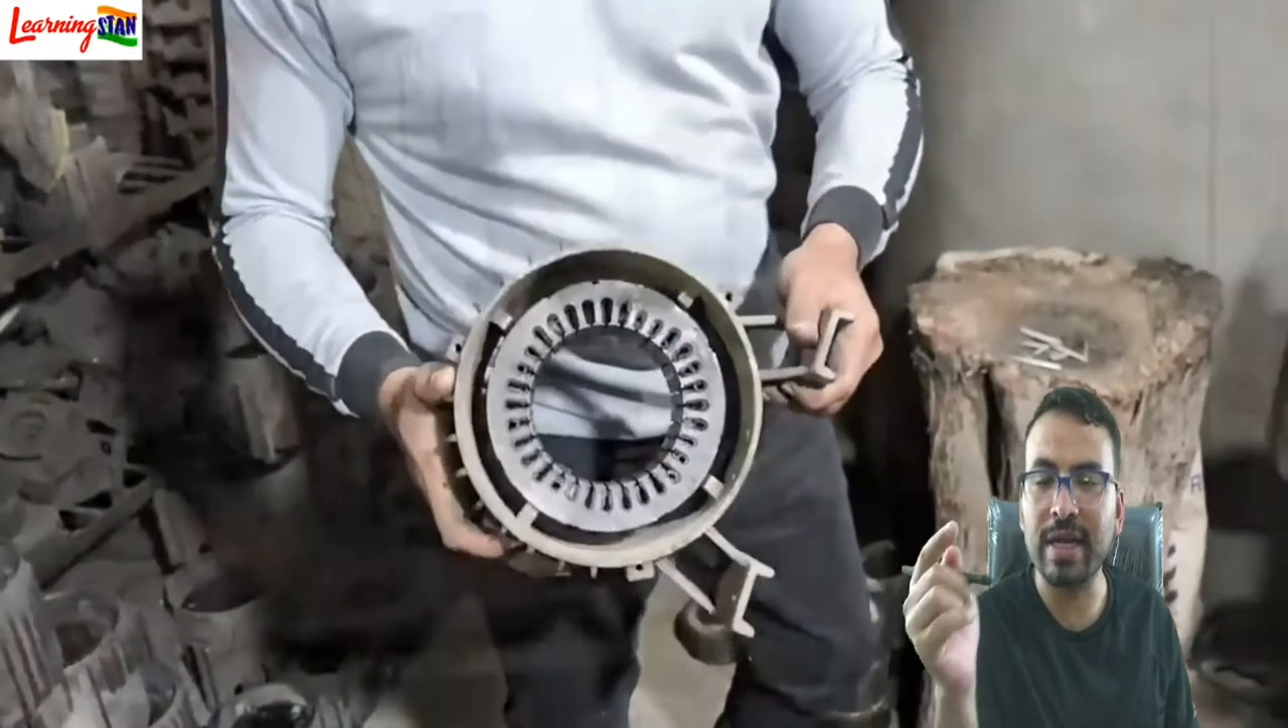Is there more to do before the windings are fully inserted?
Yes.